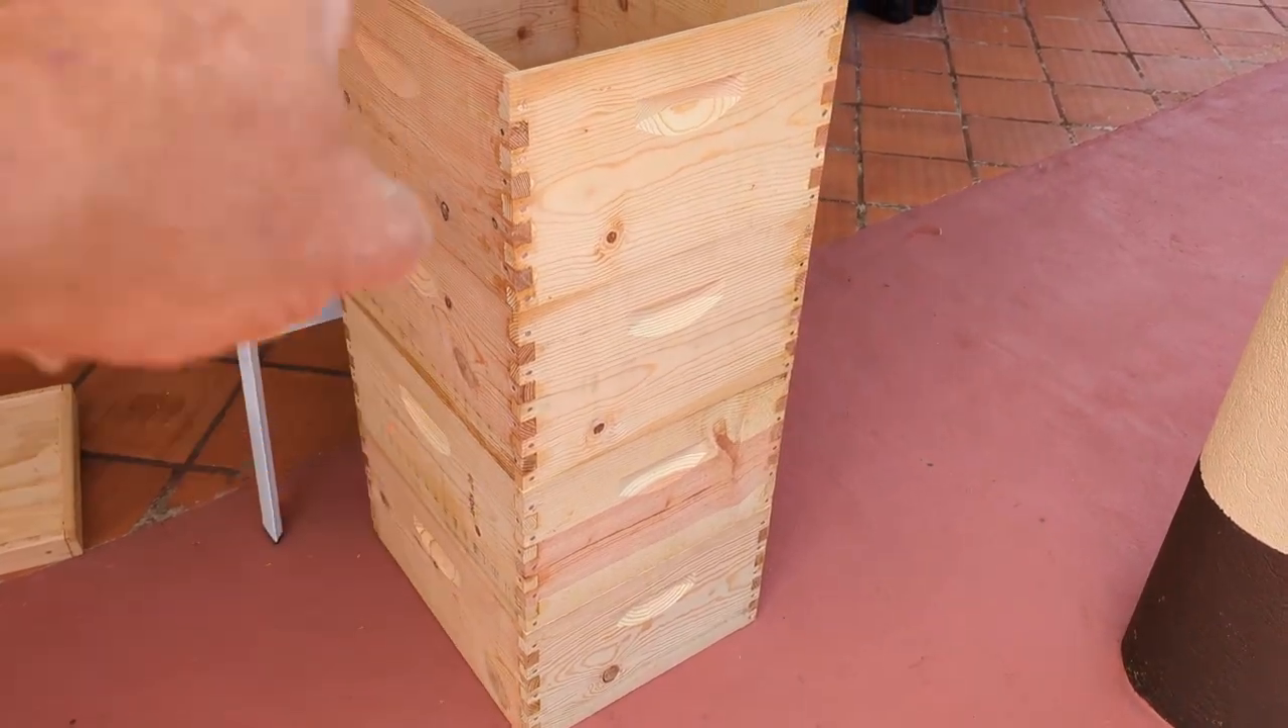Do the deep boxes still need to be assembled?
No.